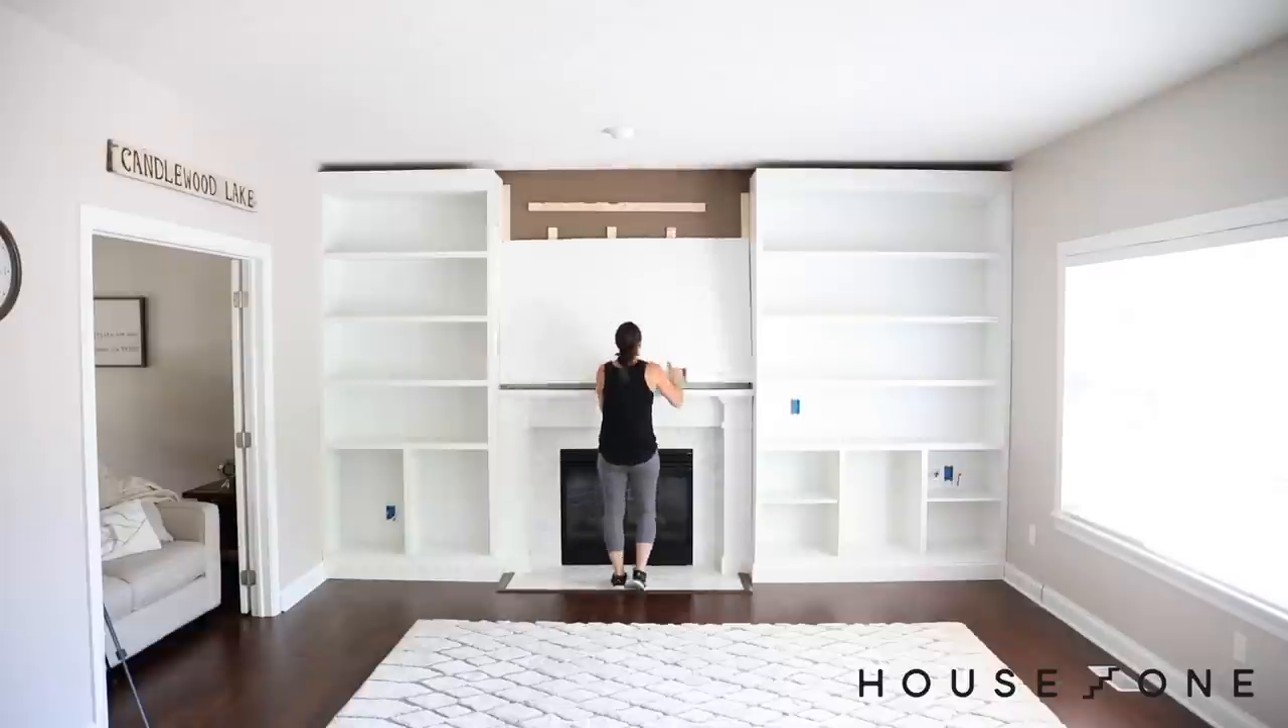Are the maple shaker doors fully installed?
No.